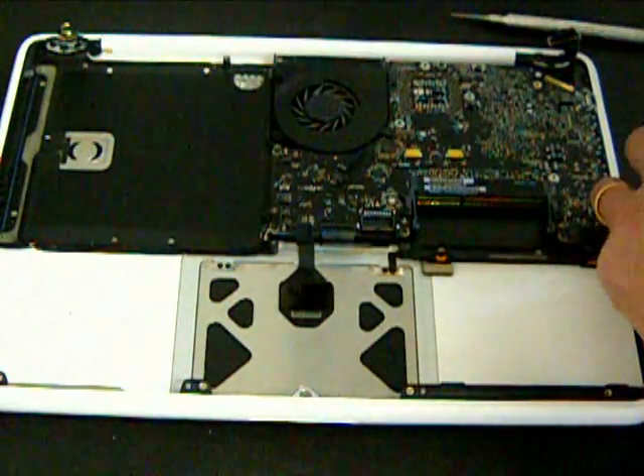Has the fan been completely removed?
No.